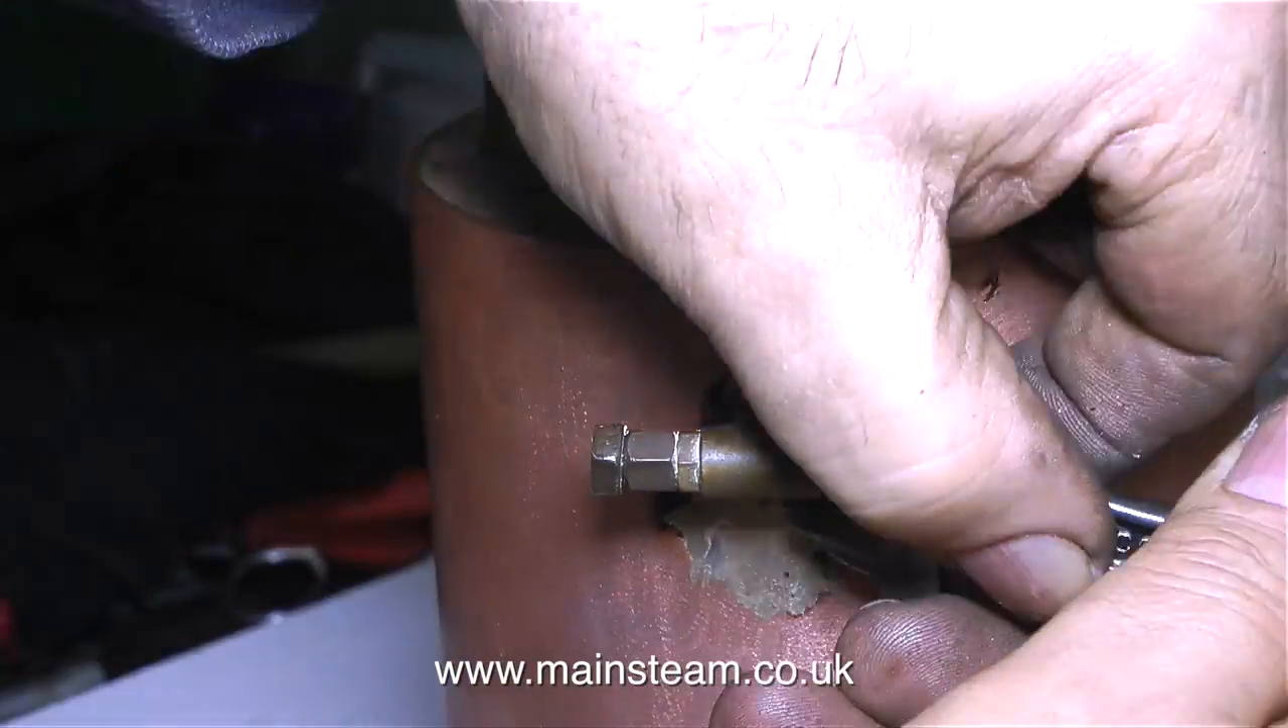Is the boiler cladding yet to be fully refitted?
Yes.